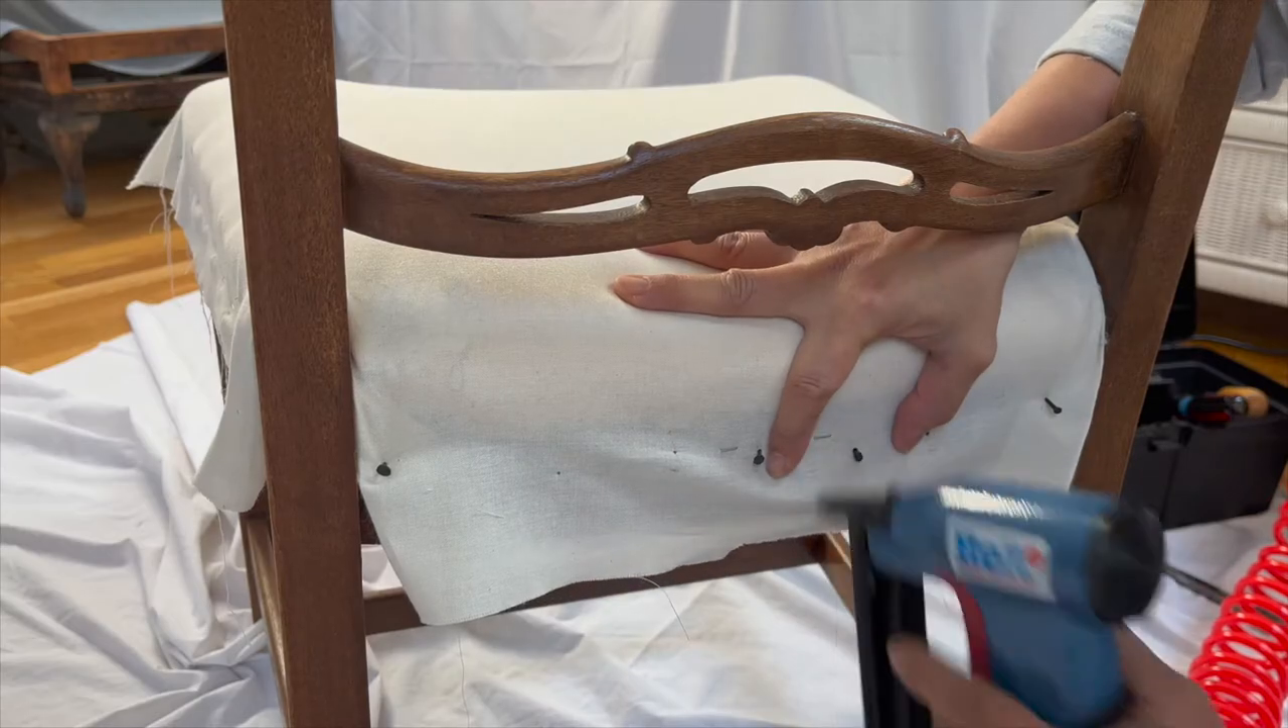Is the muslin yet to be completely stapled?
Yes.